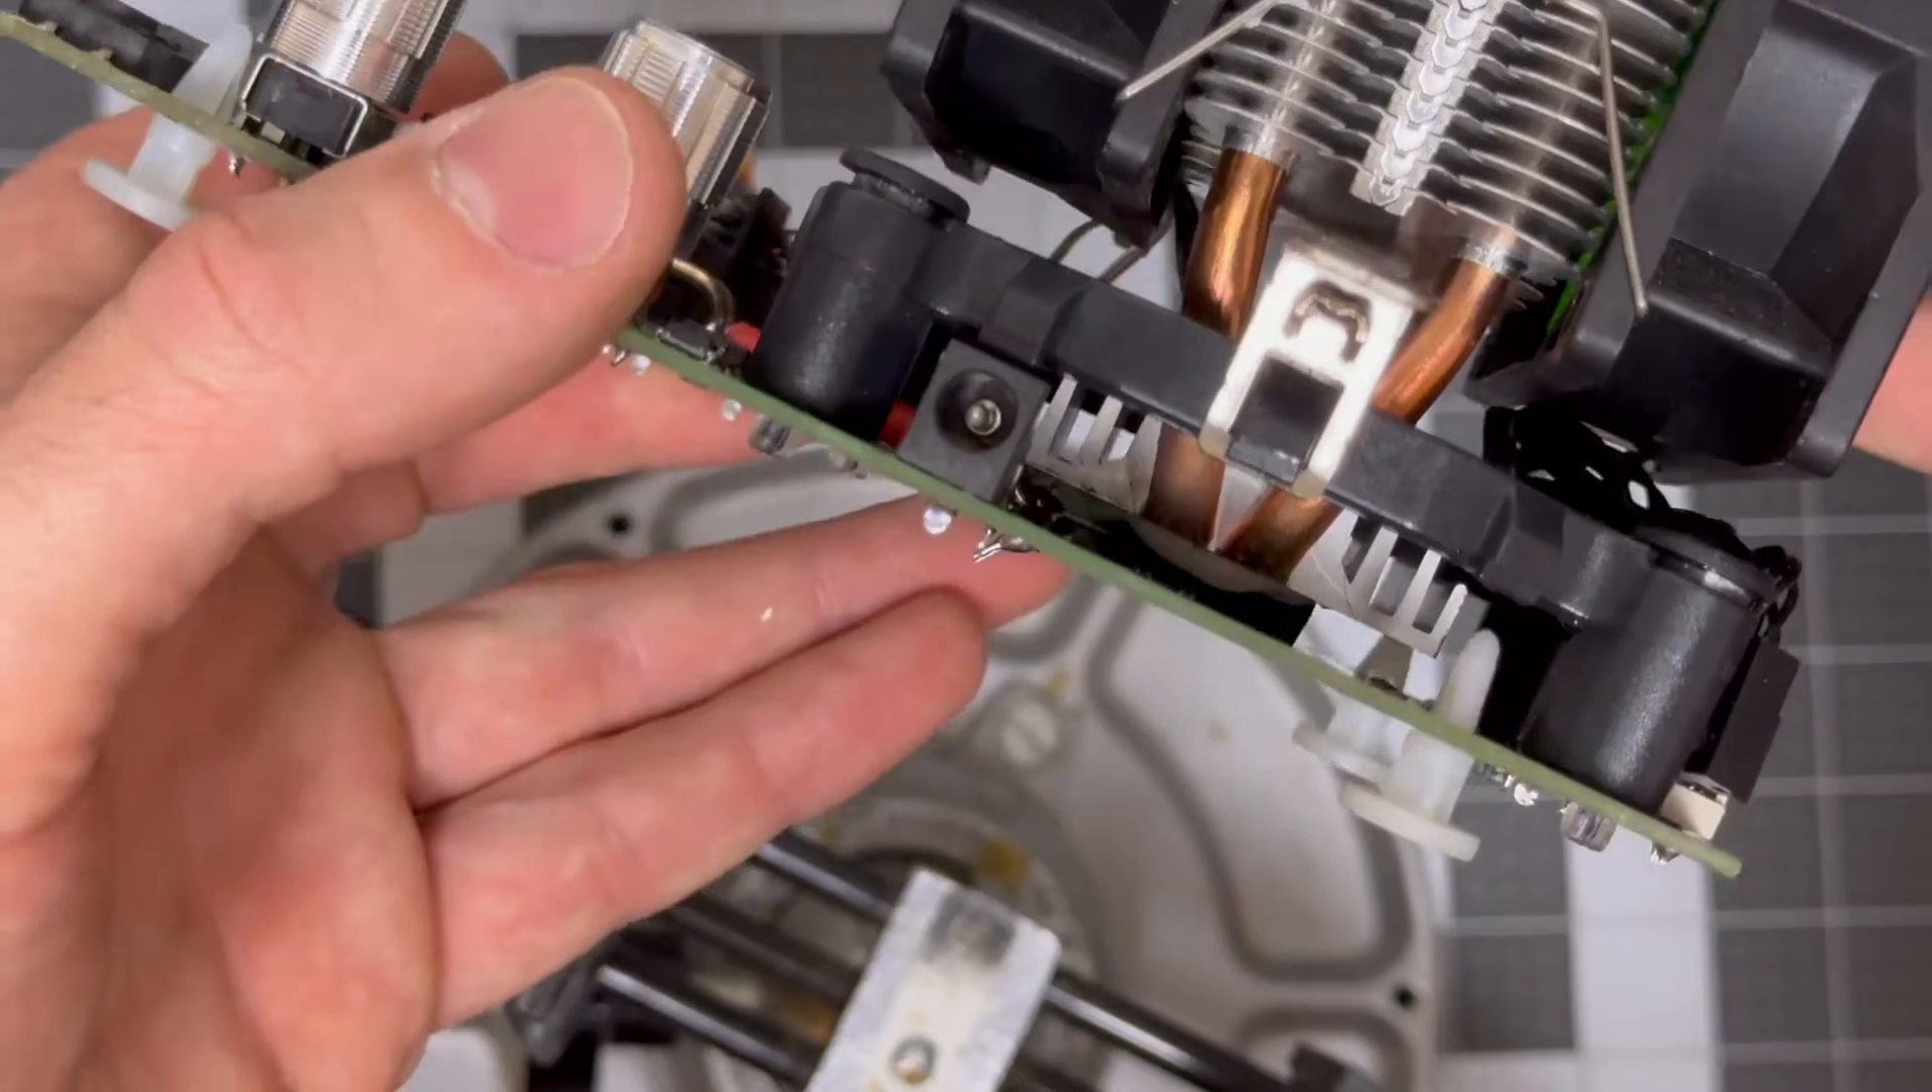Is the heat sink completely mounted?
Yes.